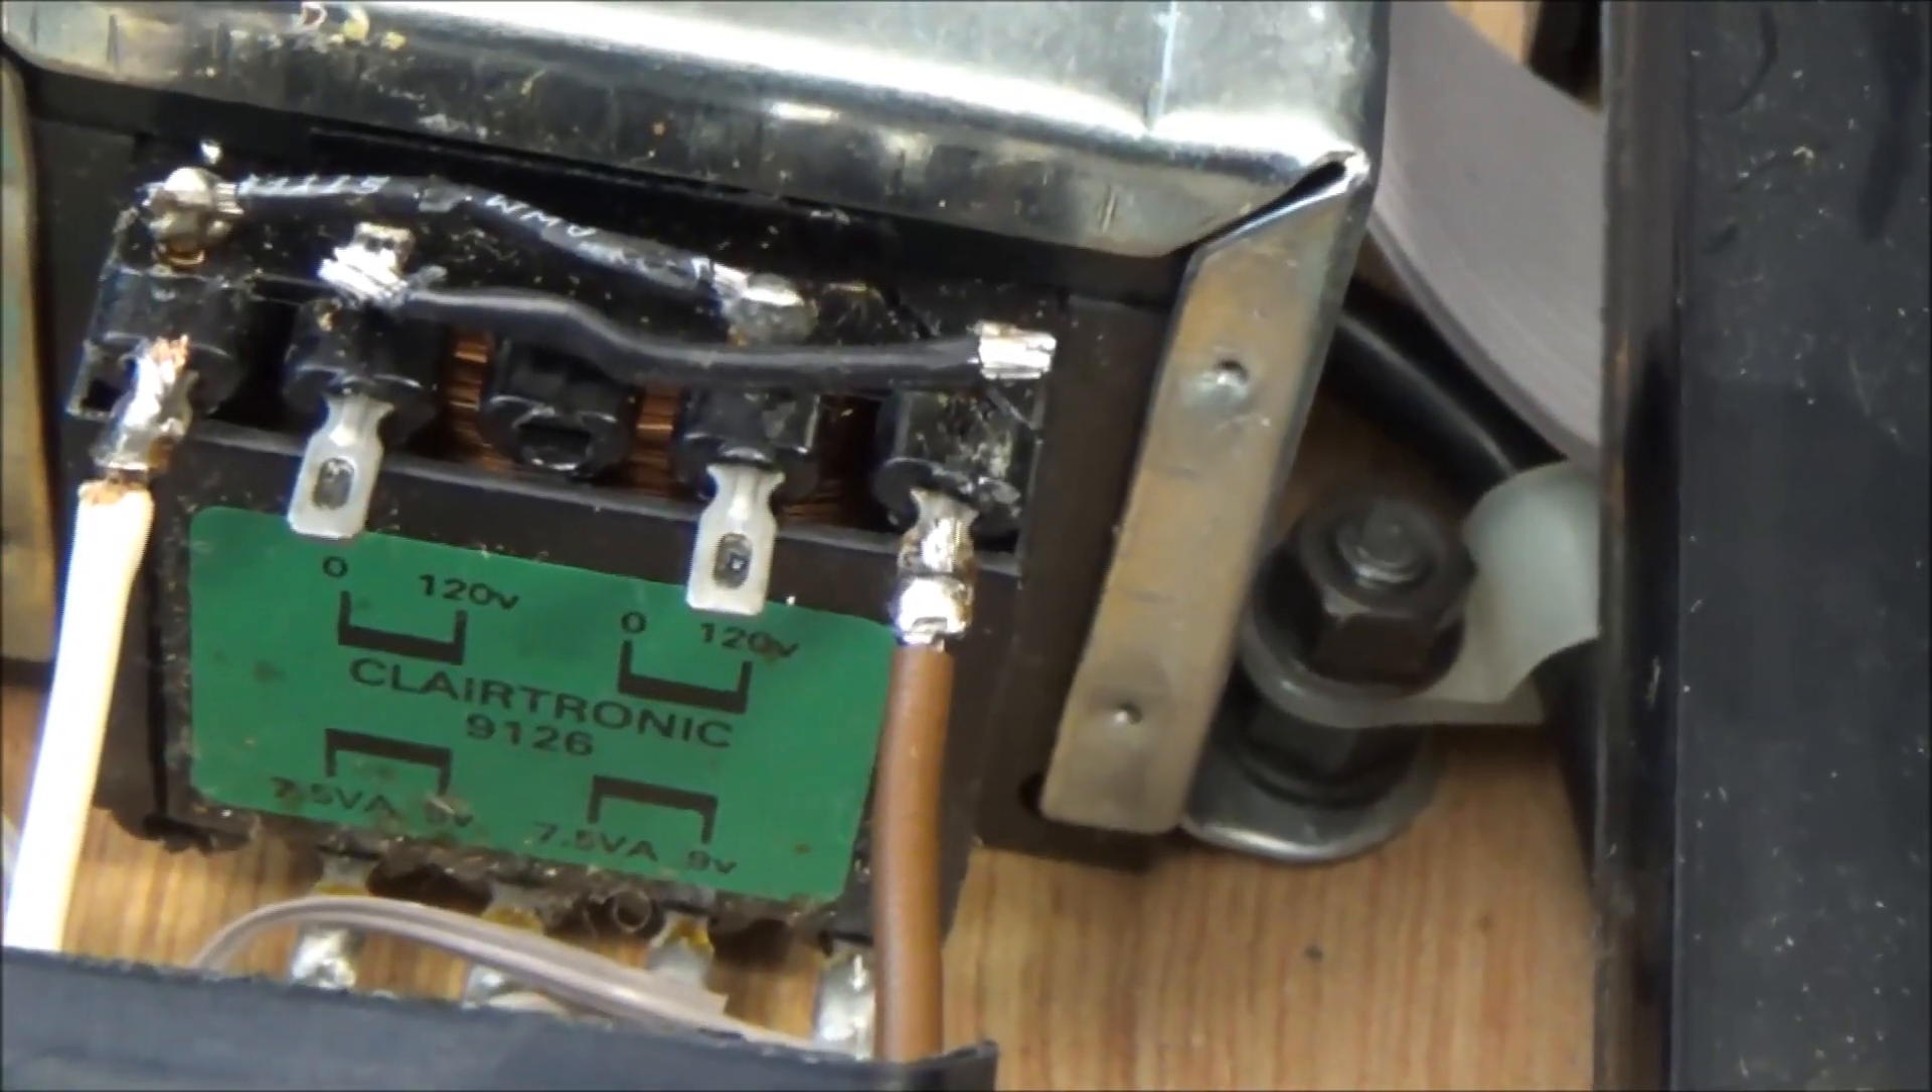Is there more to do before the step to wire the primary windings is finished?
No.